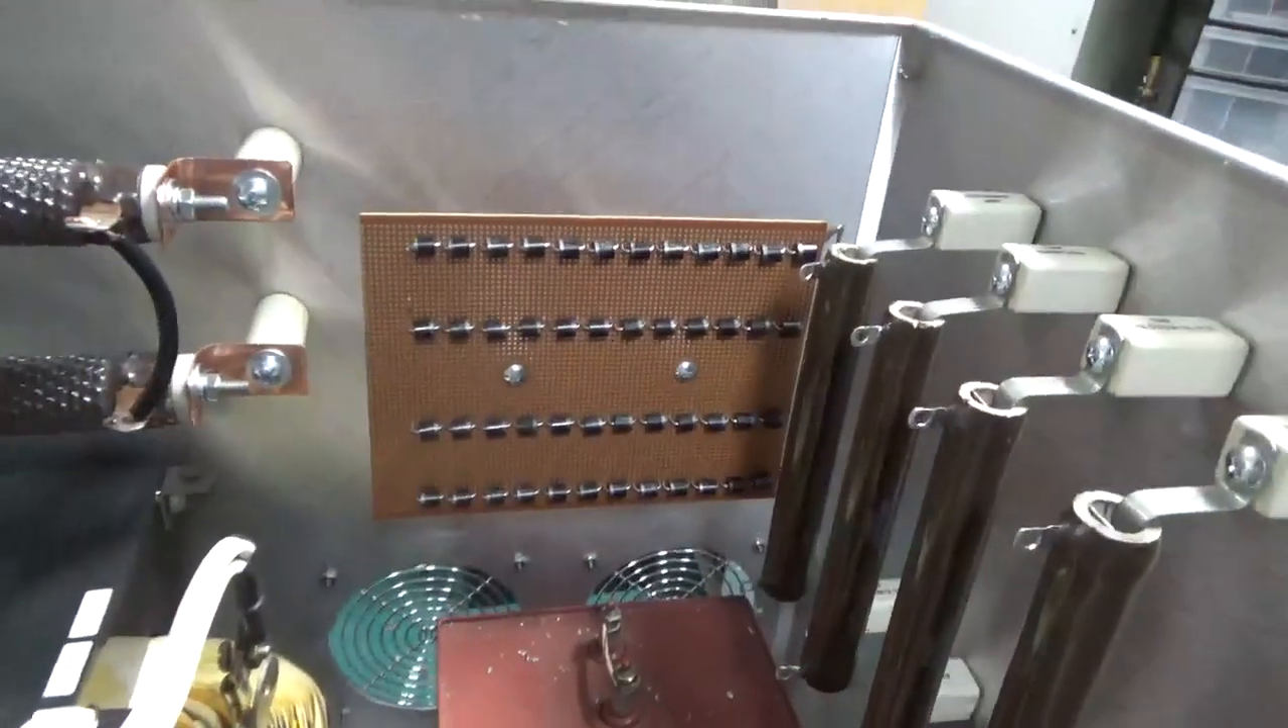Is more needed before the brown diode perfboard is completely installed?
No.